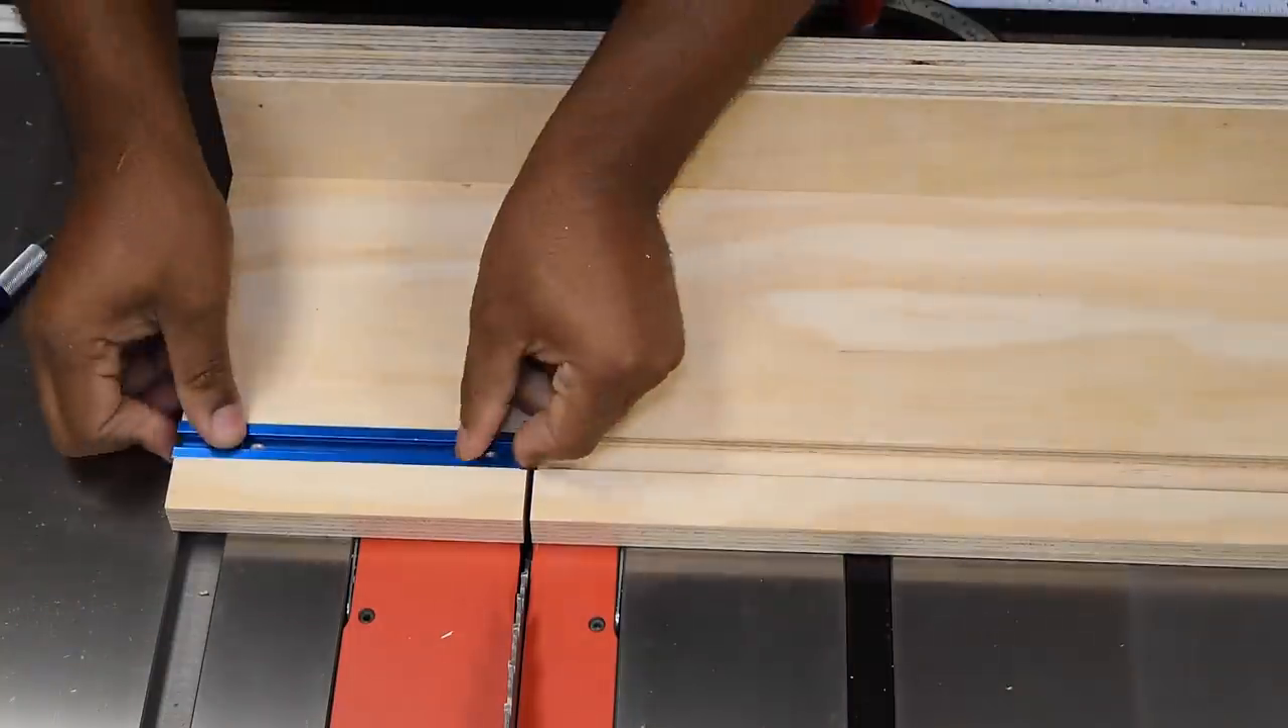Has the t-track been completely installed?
No.